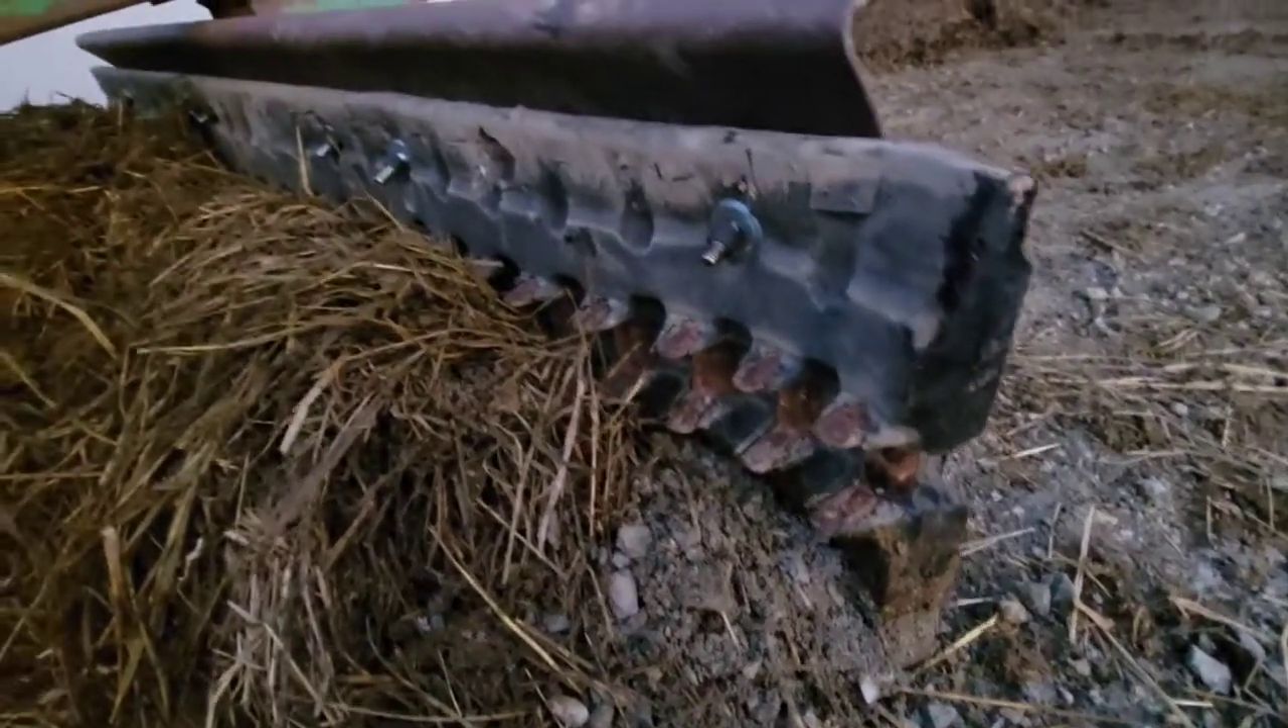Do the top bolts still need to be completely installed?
No.